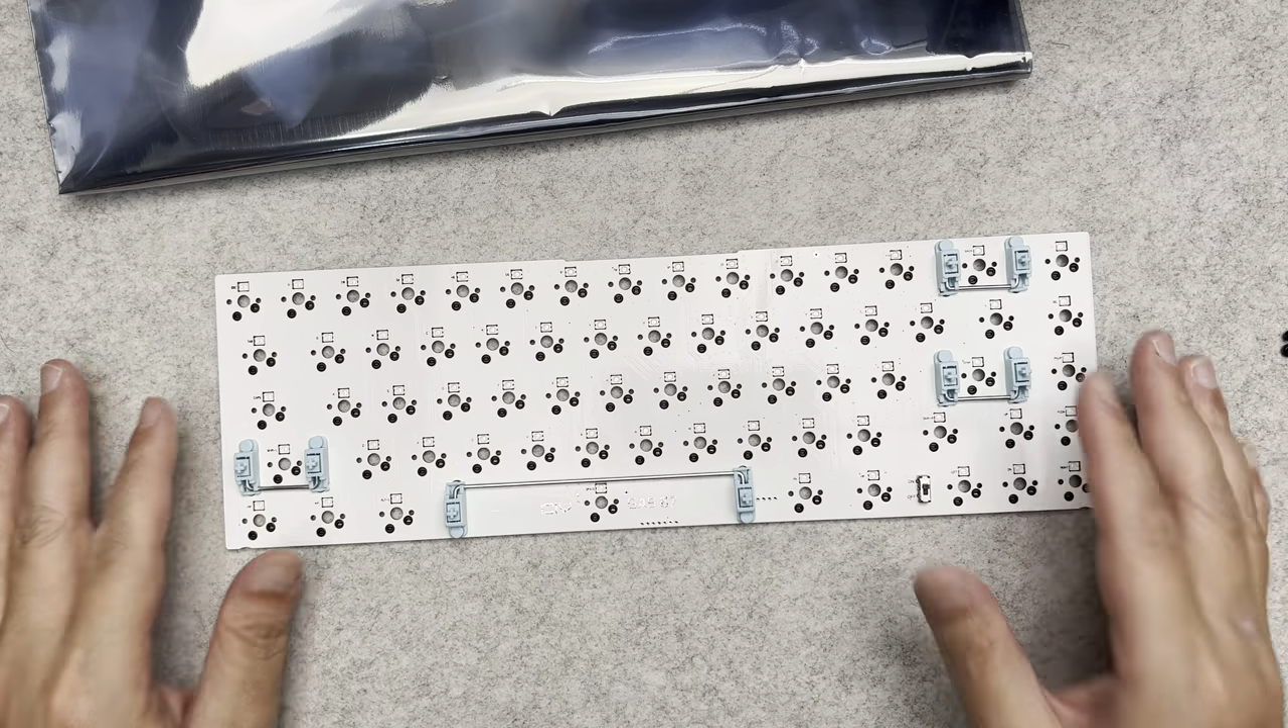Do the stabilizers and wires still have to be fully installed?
No.